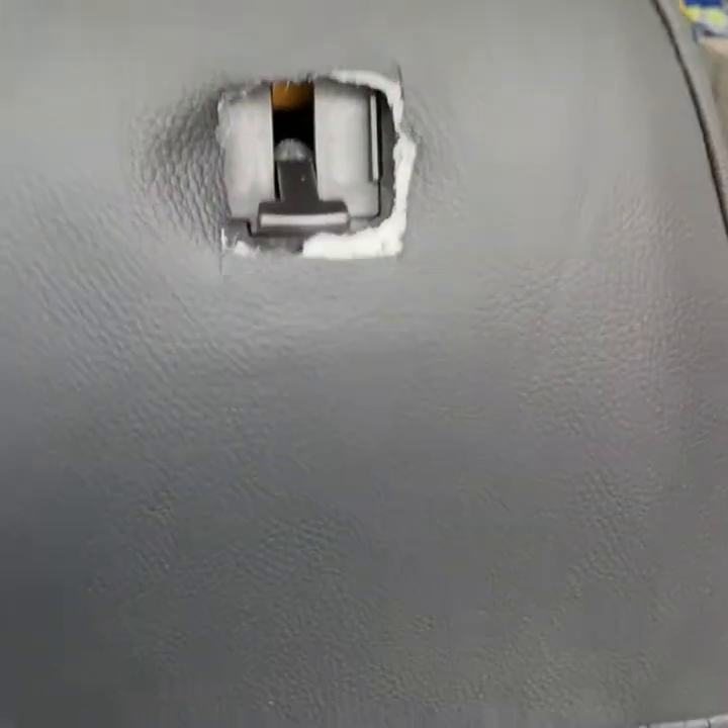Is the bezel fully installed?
No.